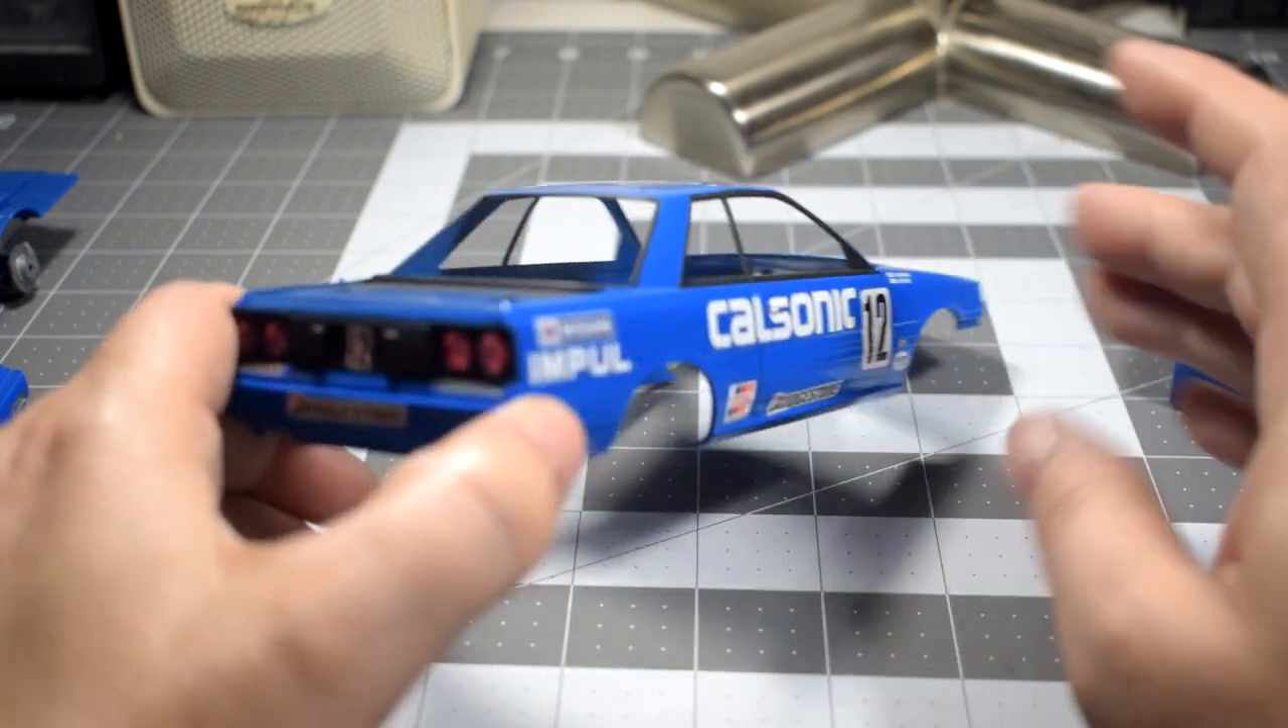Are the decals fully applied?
Yes.